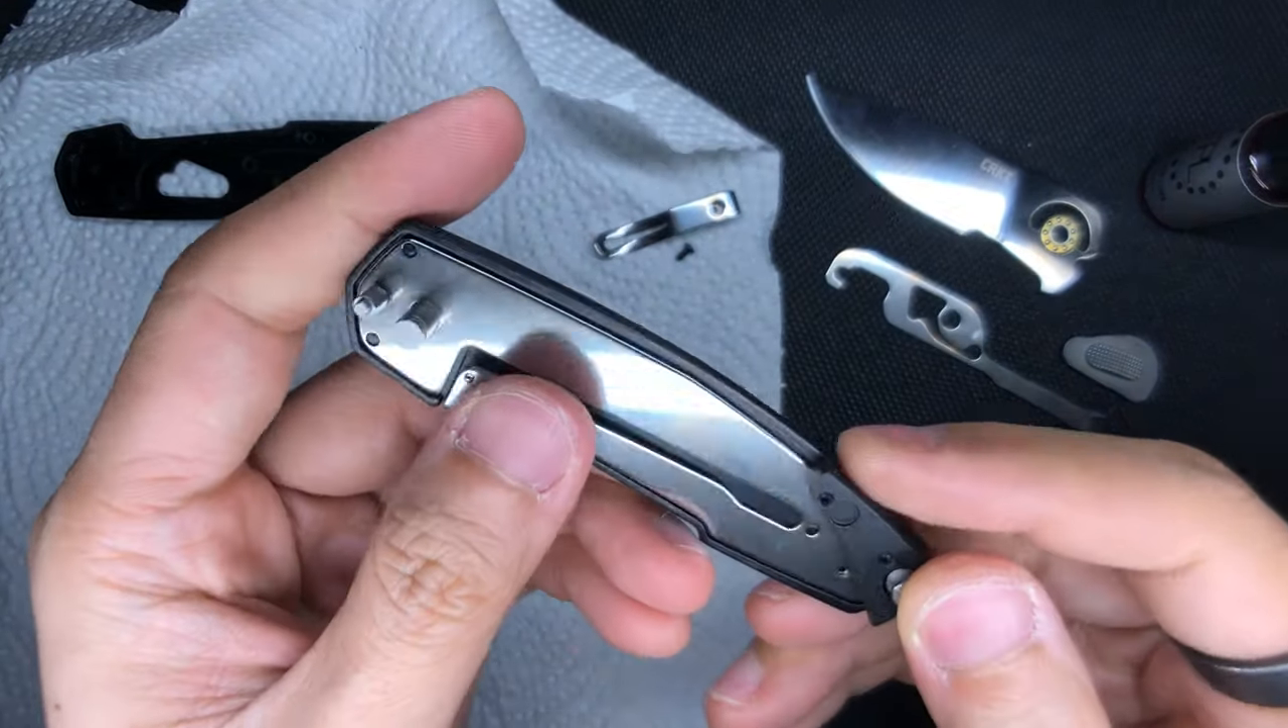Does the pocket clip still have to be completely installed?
Yes.